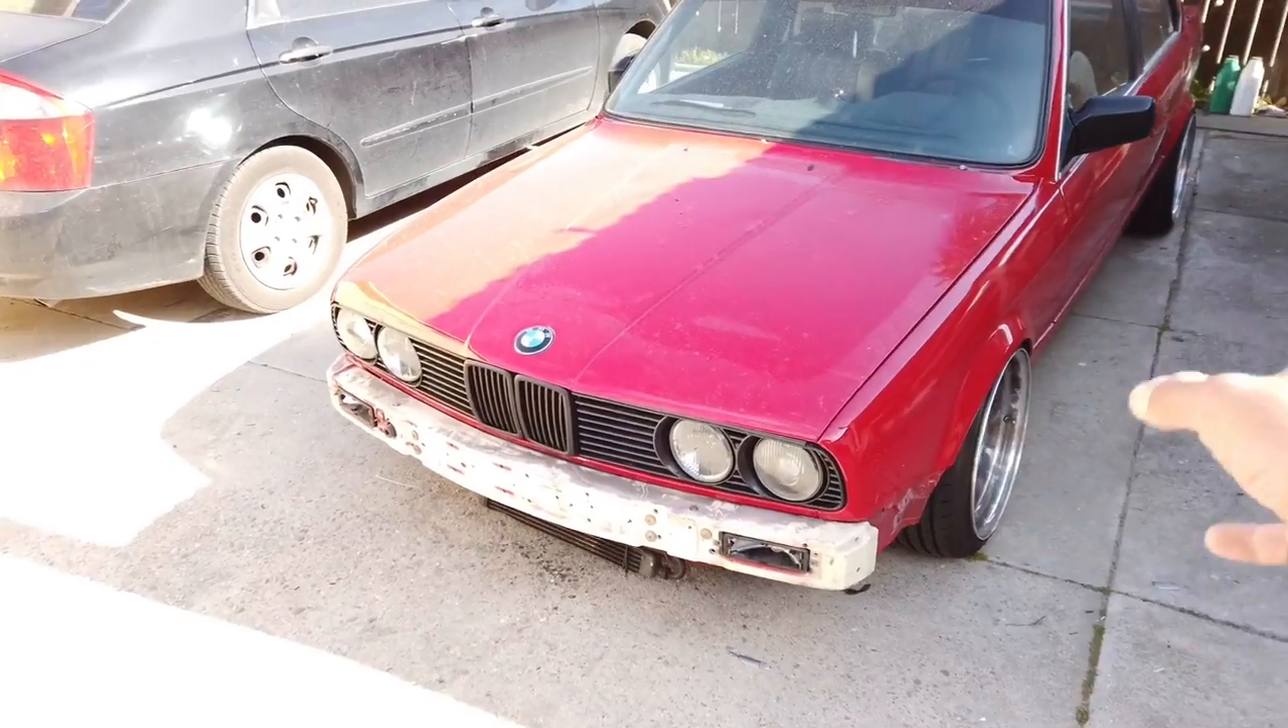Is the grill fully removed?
No.